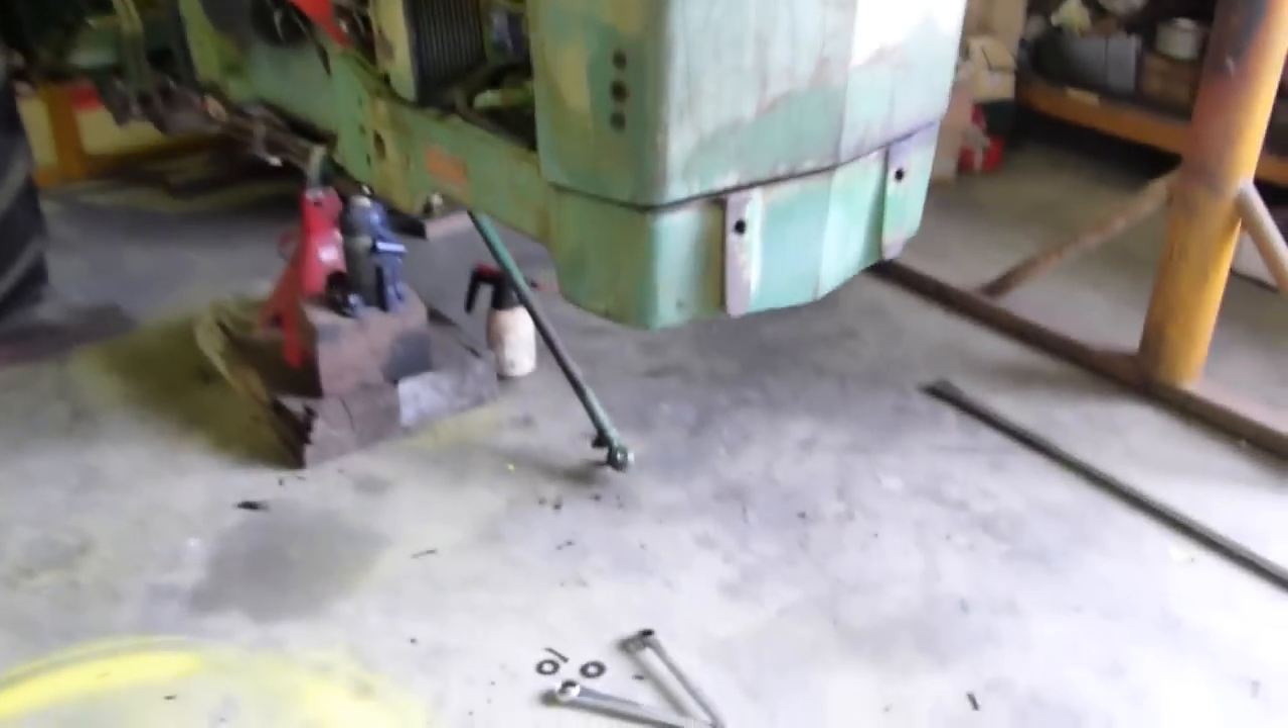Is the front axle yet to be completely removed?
No.